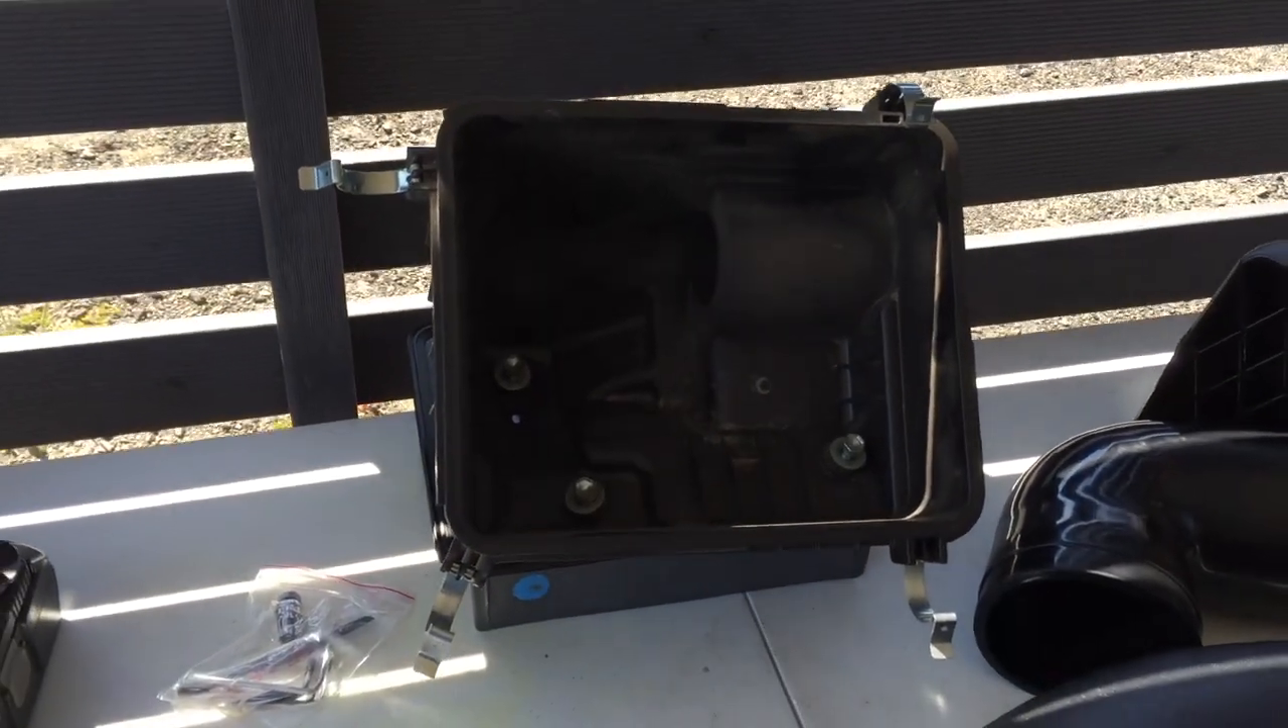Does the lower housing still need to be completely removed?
No.